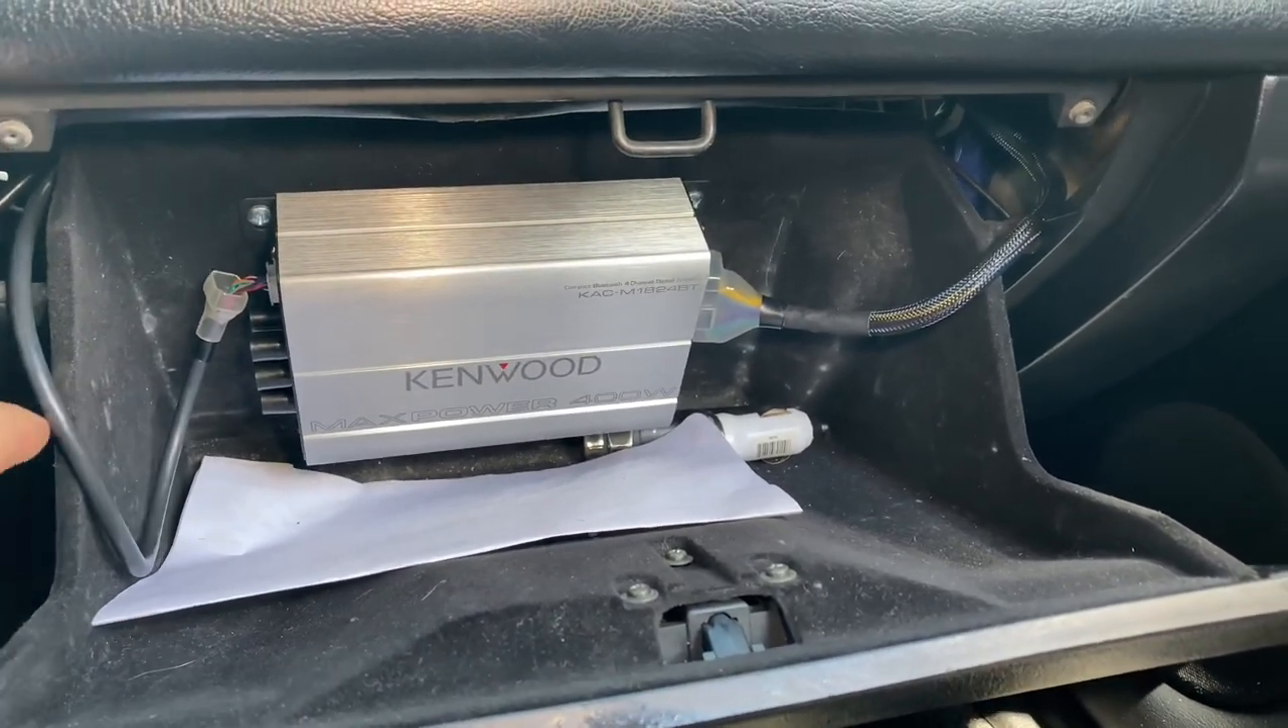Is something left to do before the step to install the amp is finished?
No.